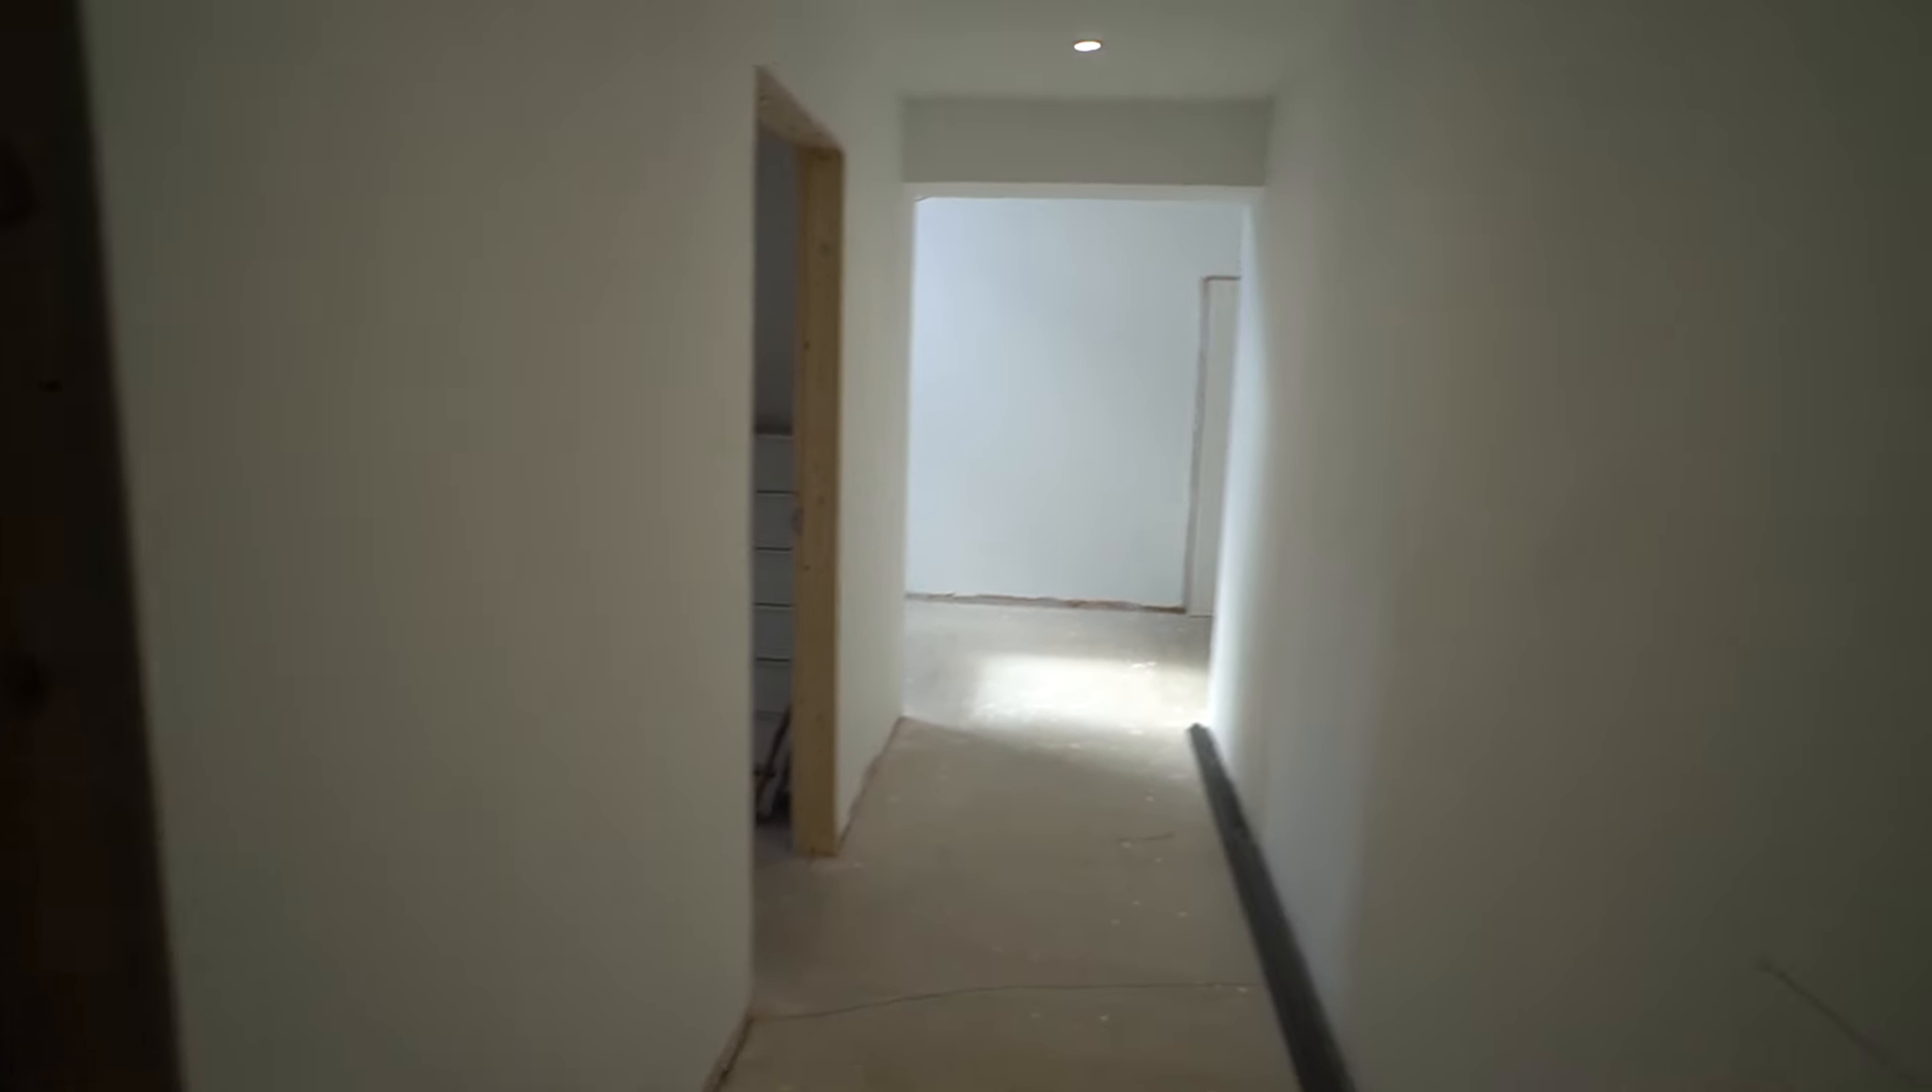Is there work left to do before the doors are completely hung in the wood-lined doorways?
Yes.